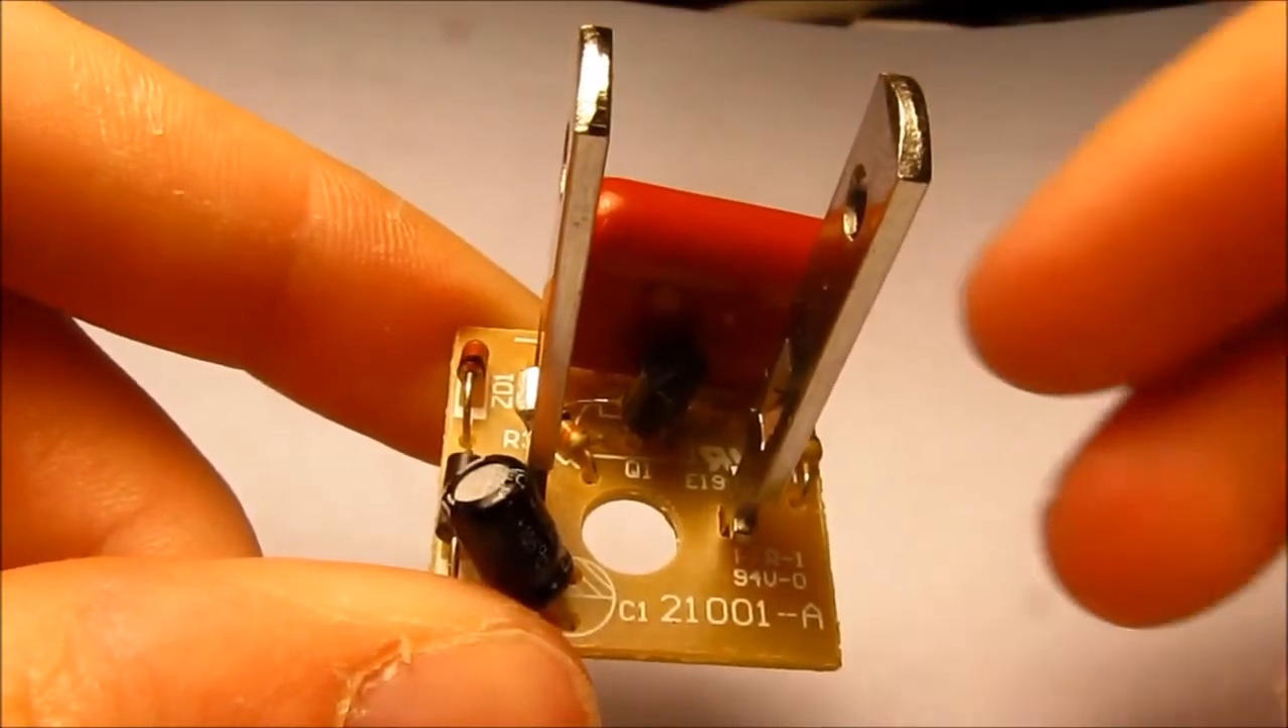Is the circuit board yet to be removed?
No.